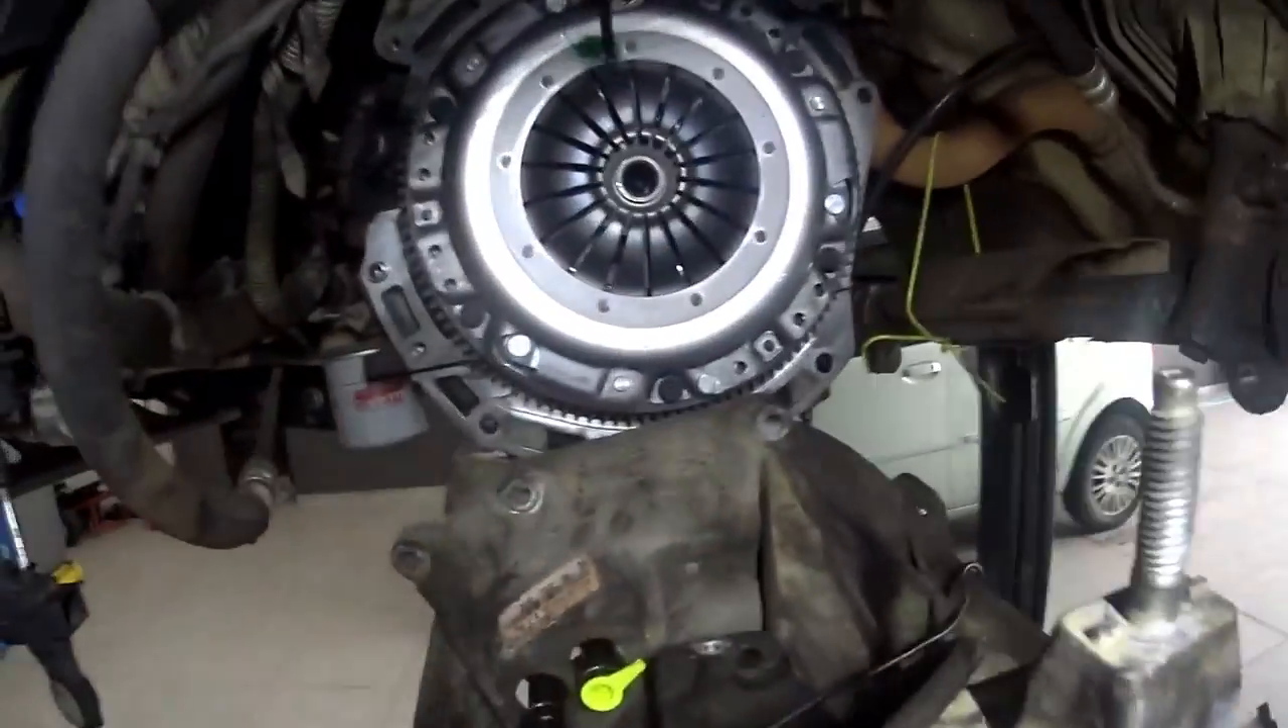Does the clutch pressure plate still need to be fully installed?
No.